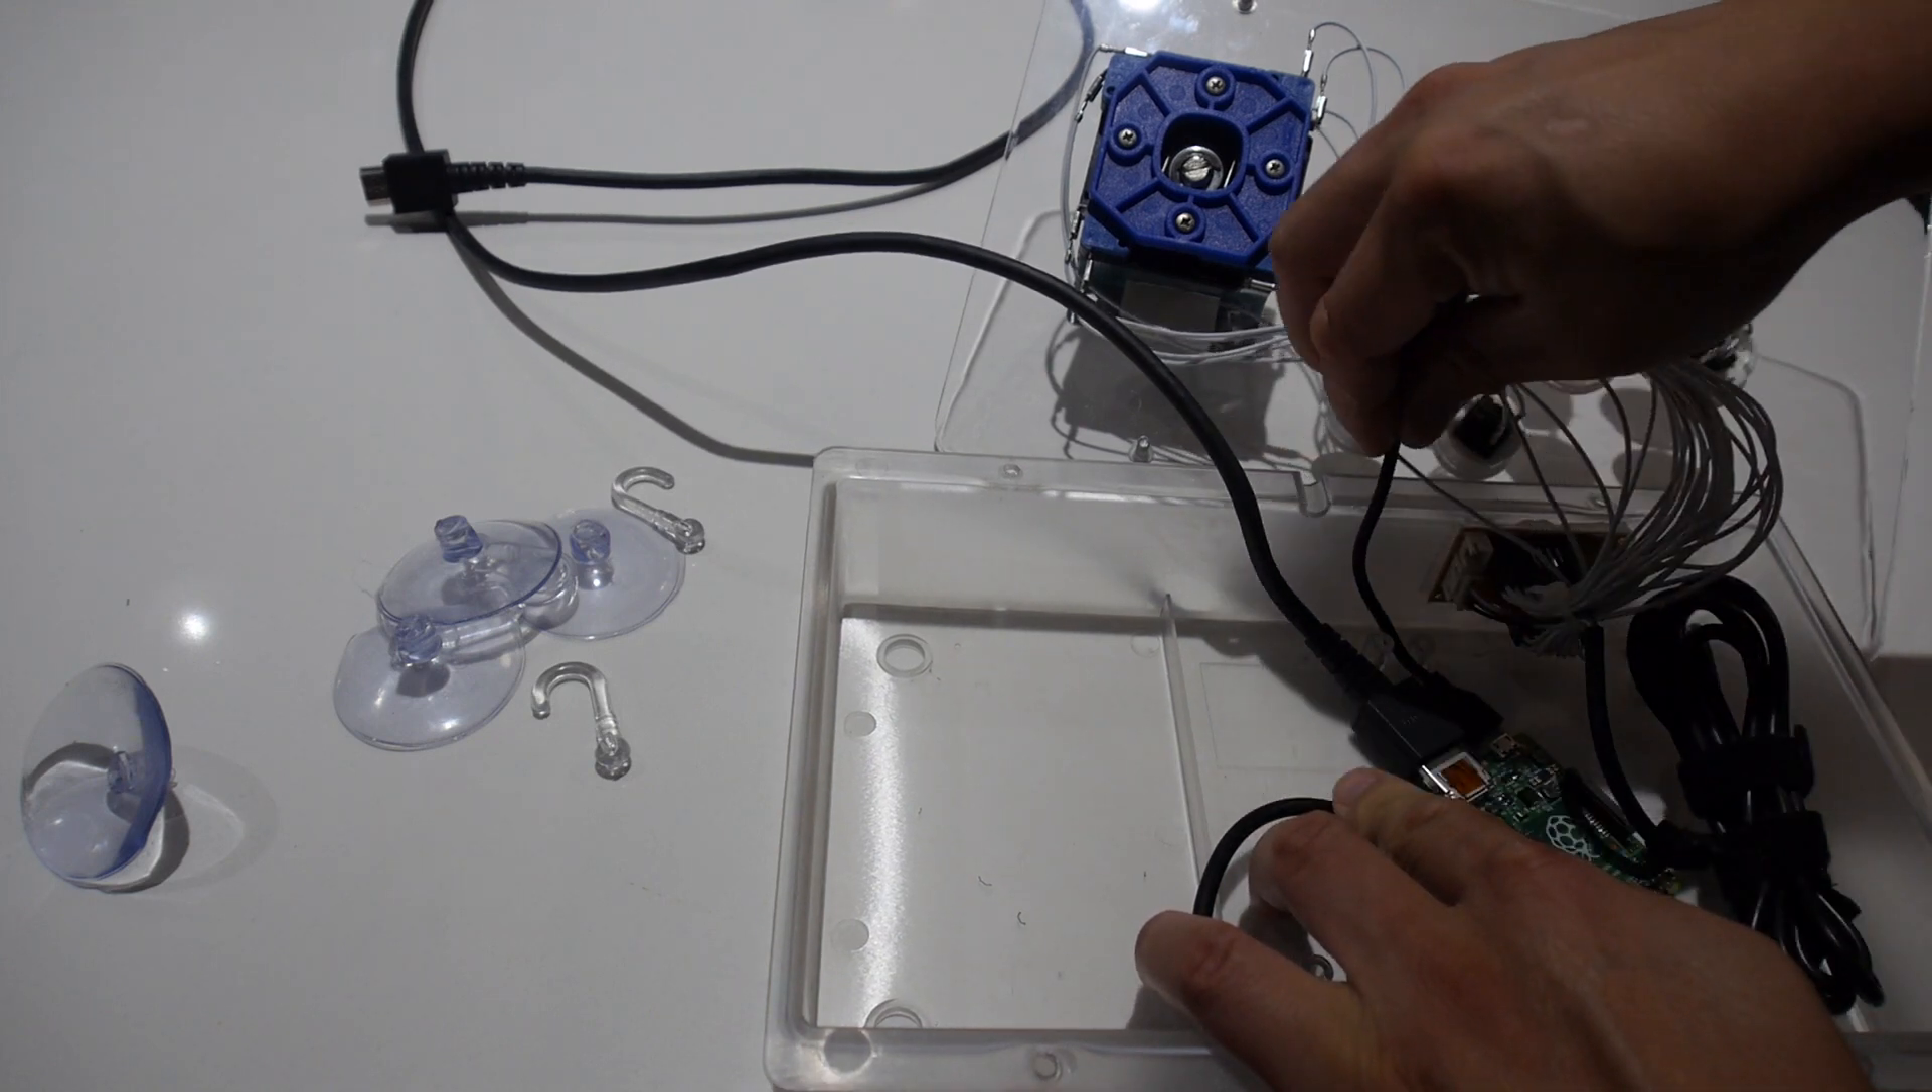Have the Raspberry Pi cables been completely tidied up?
No.